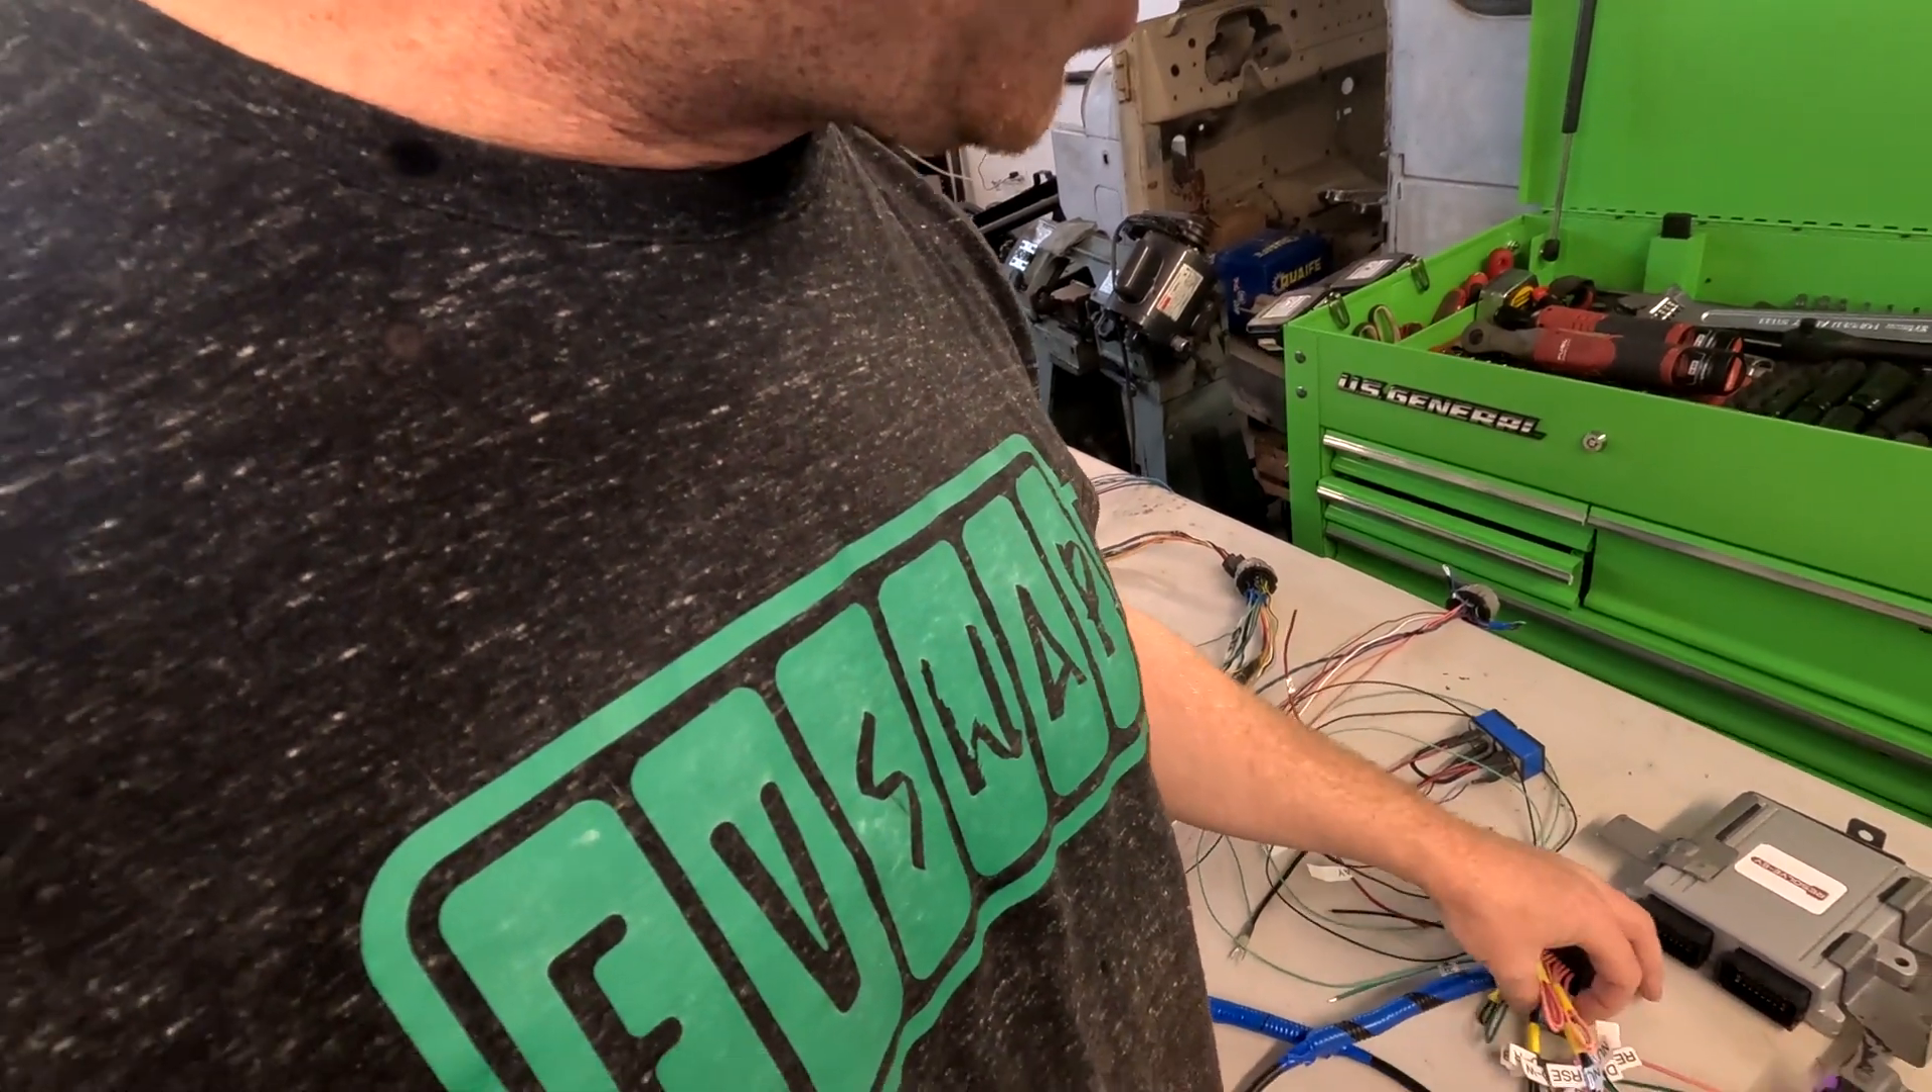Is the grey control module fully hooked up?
No.